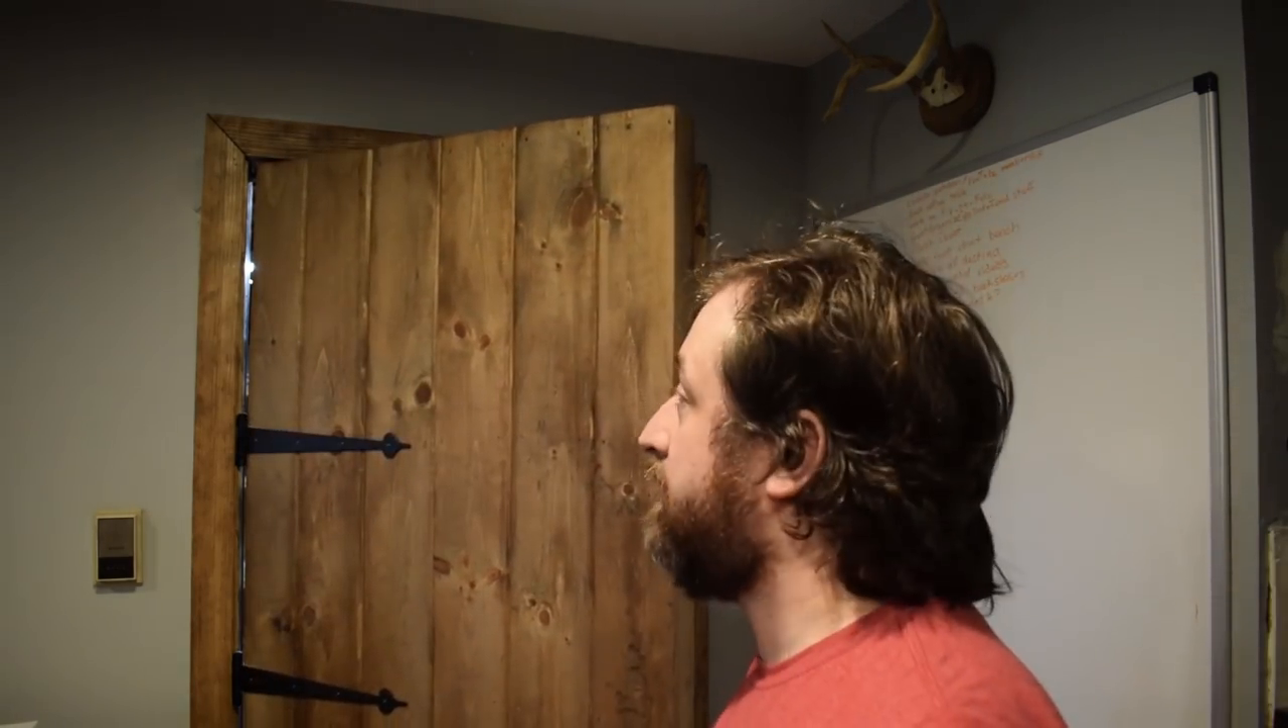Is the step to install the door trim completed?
Yes.